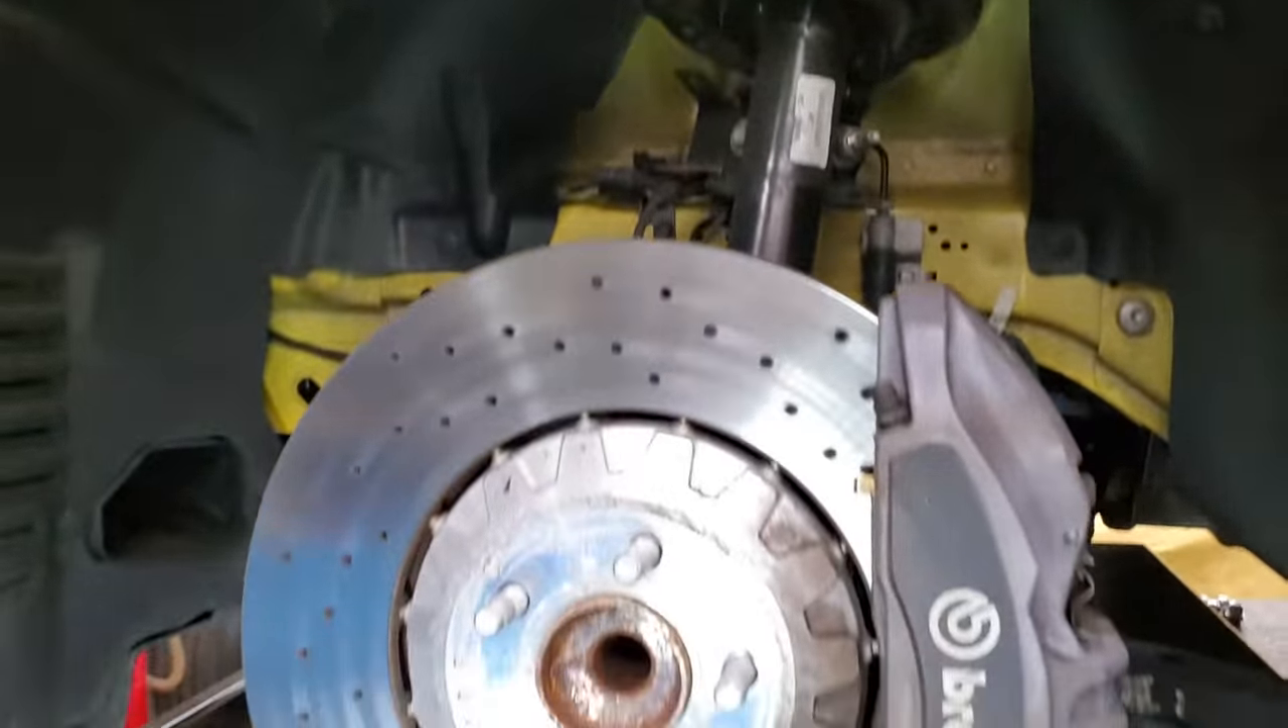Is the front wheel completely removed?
Yes.